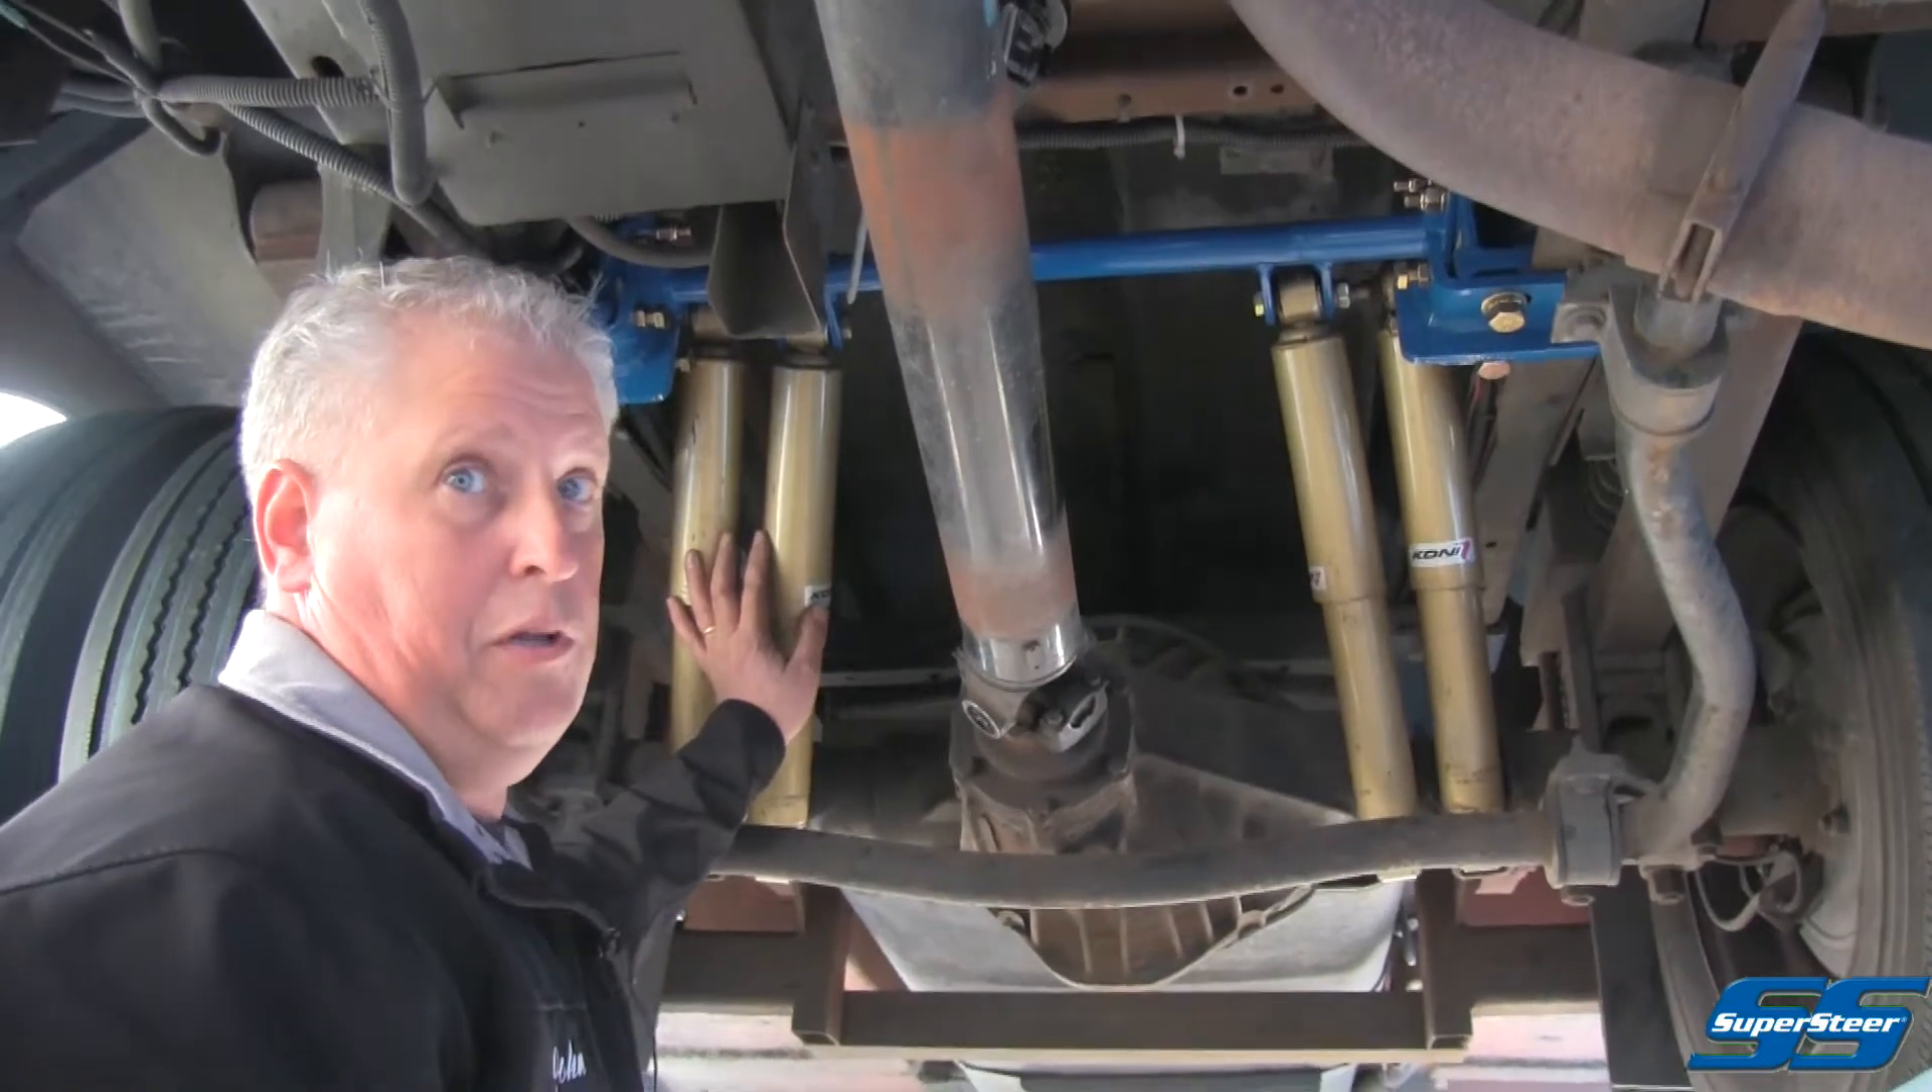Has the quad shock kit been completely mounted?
Yes.